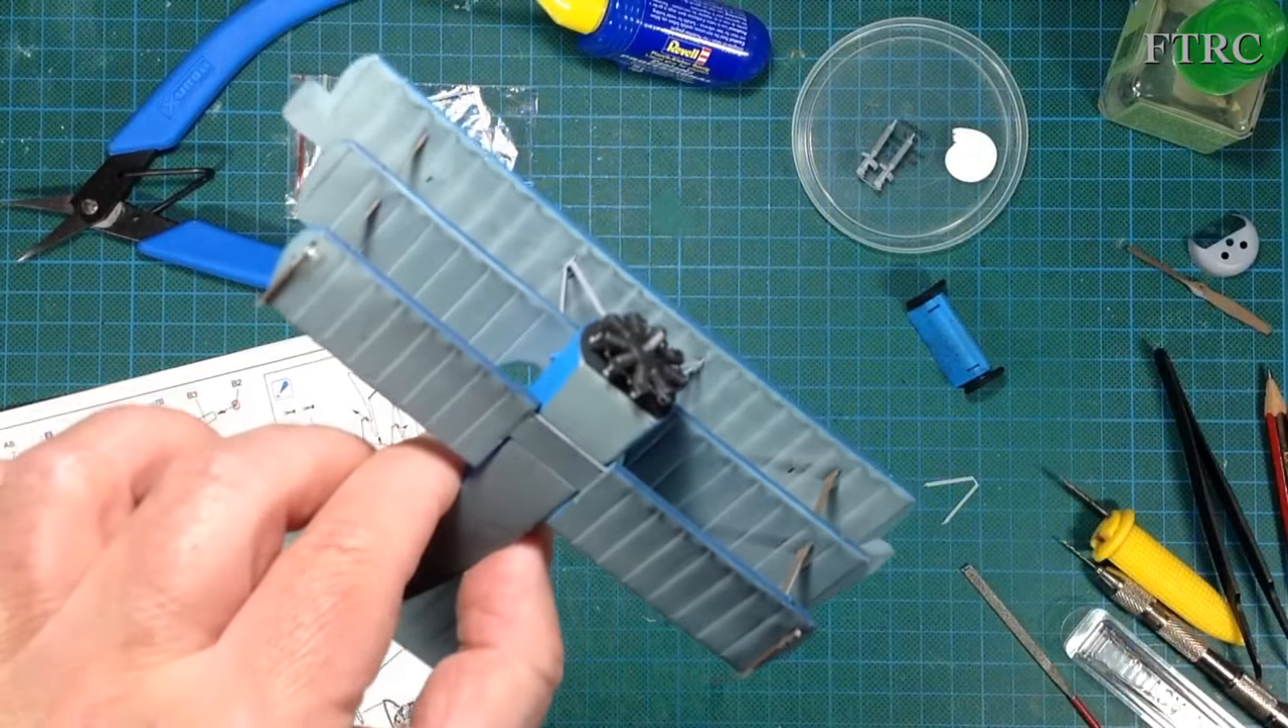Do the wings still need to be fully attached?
No.